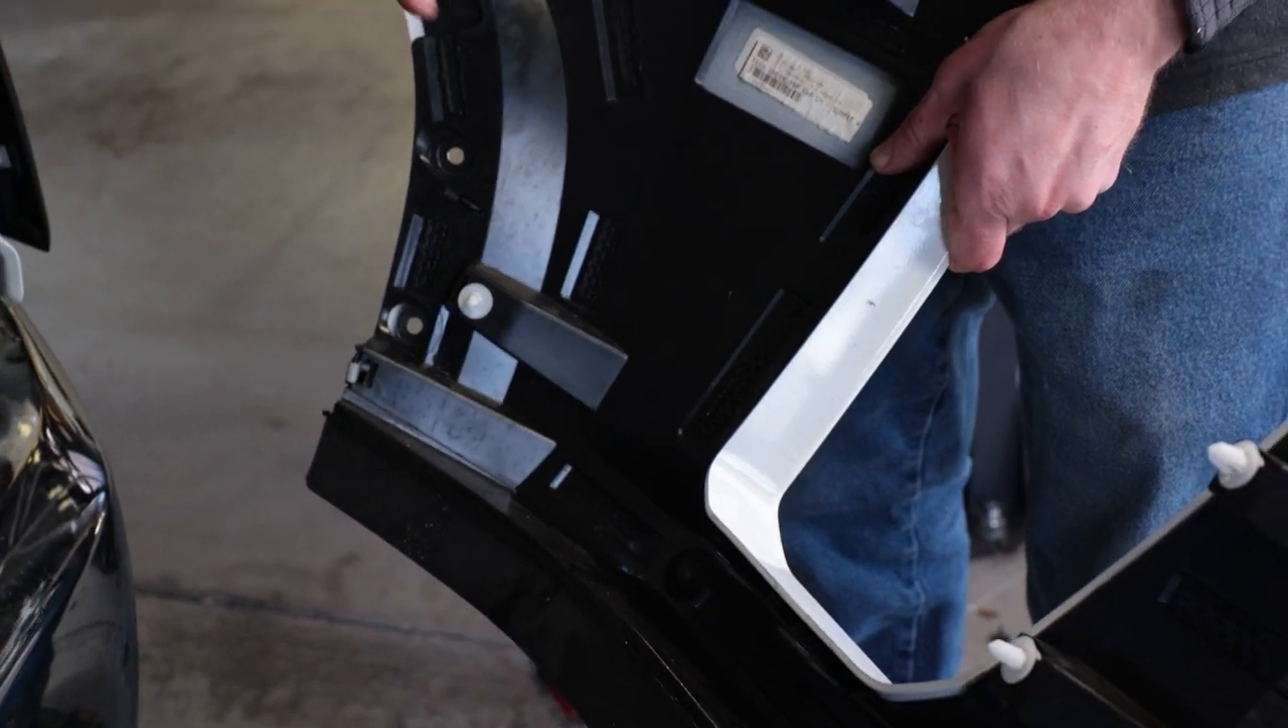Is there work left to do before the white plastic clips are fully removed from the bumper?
Yes.